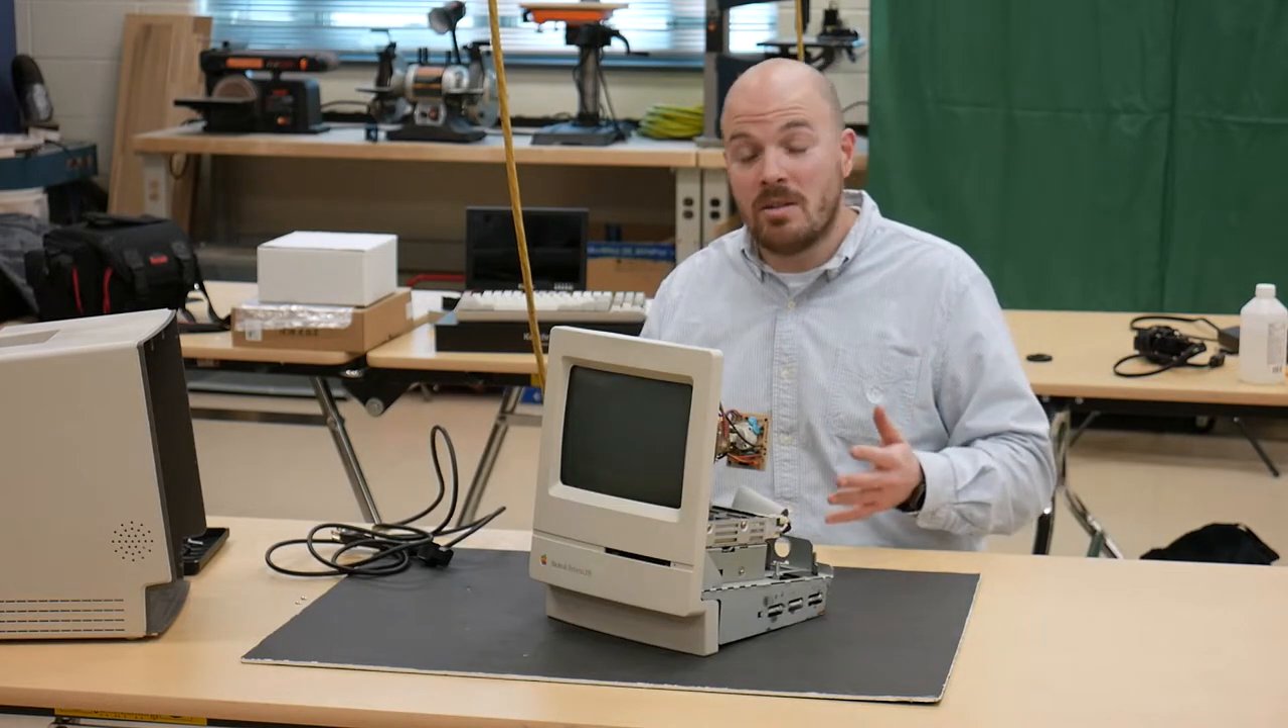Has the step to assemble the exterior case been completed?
No.